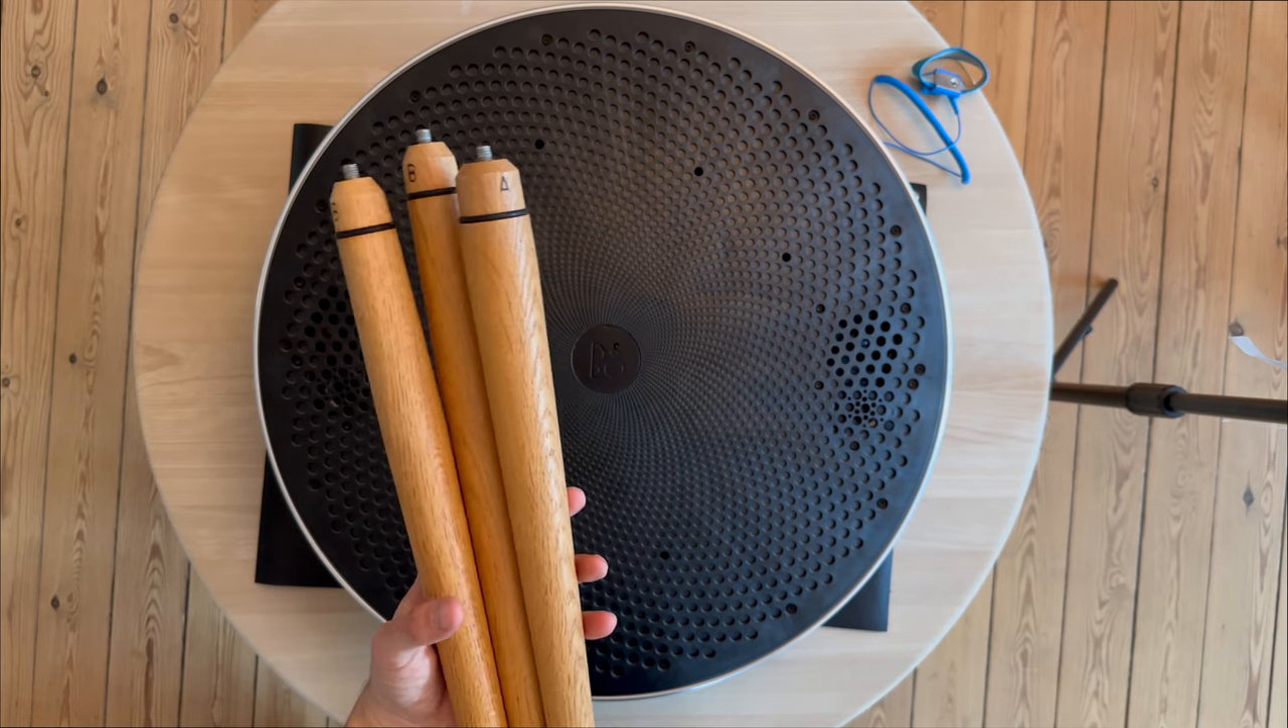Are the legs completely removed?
Yes.